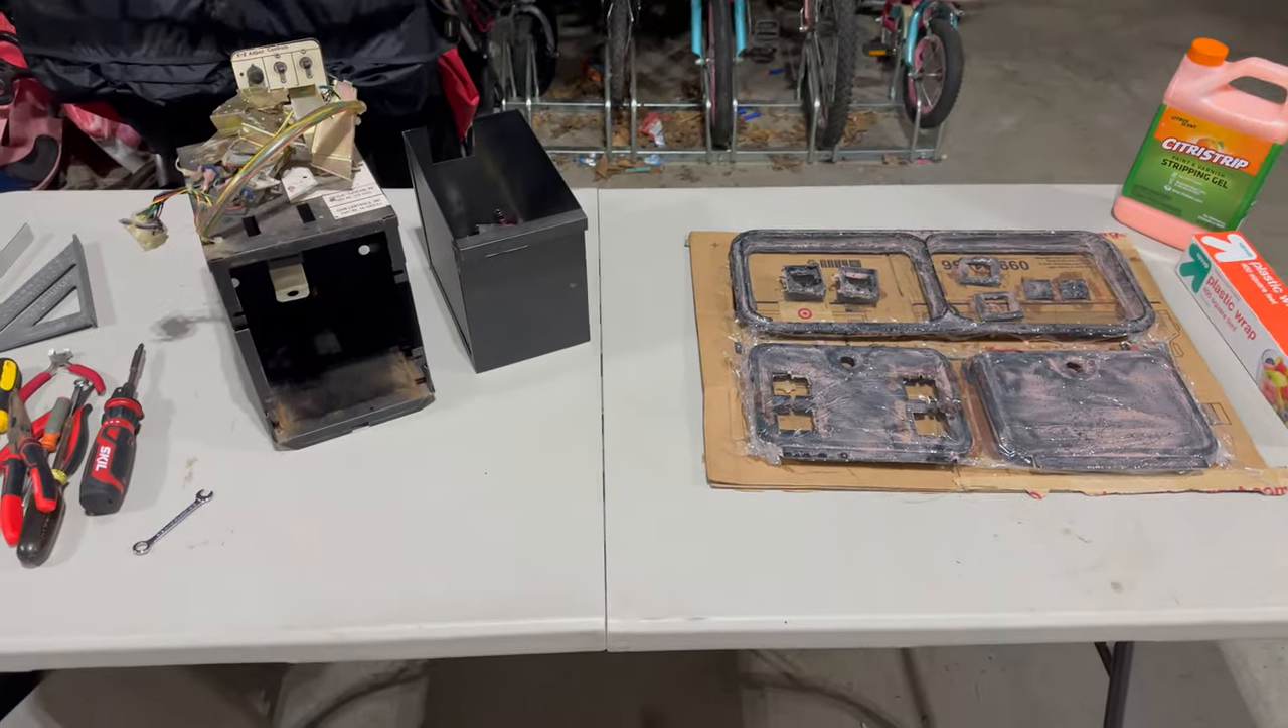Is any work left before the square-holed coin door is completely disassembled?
No.